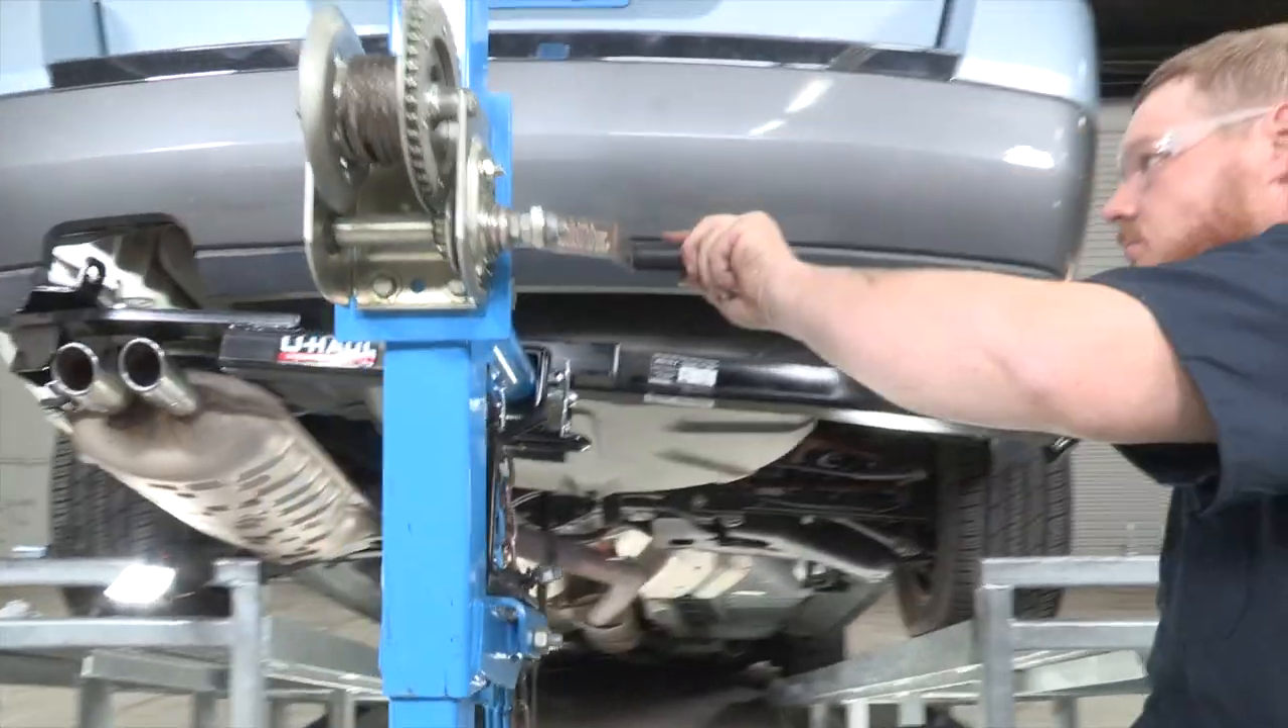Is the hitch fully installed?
No.